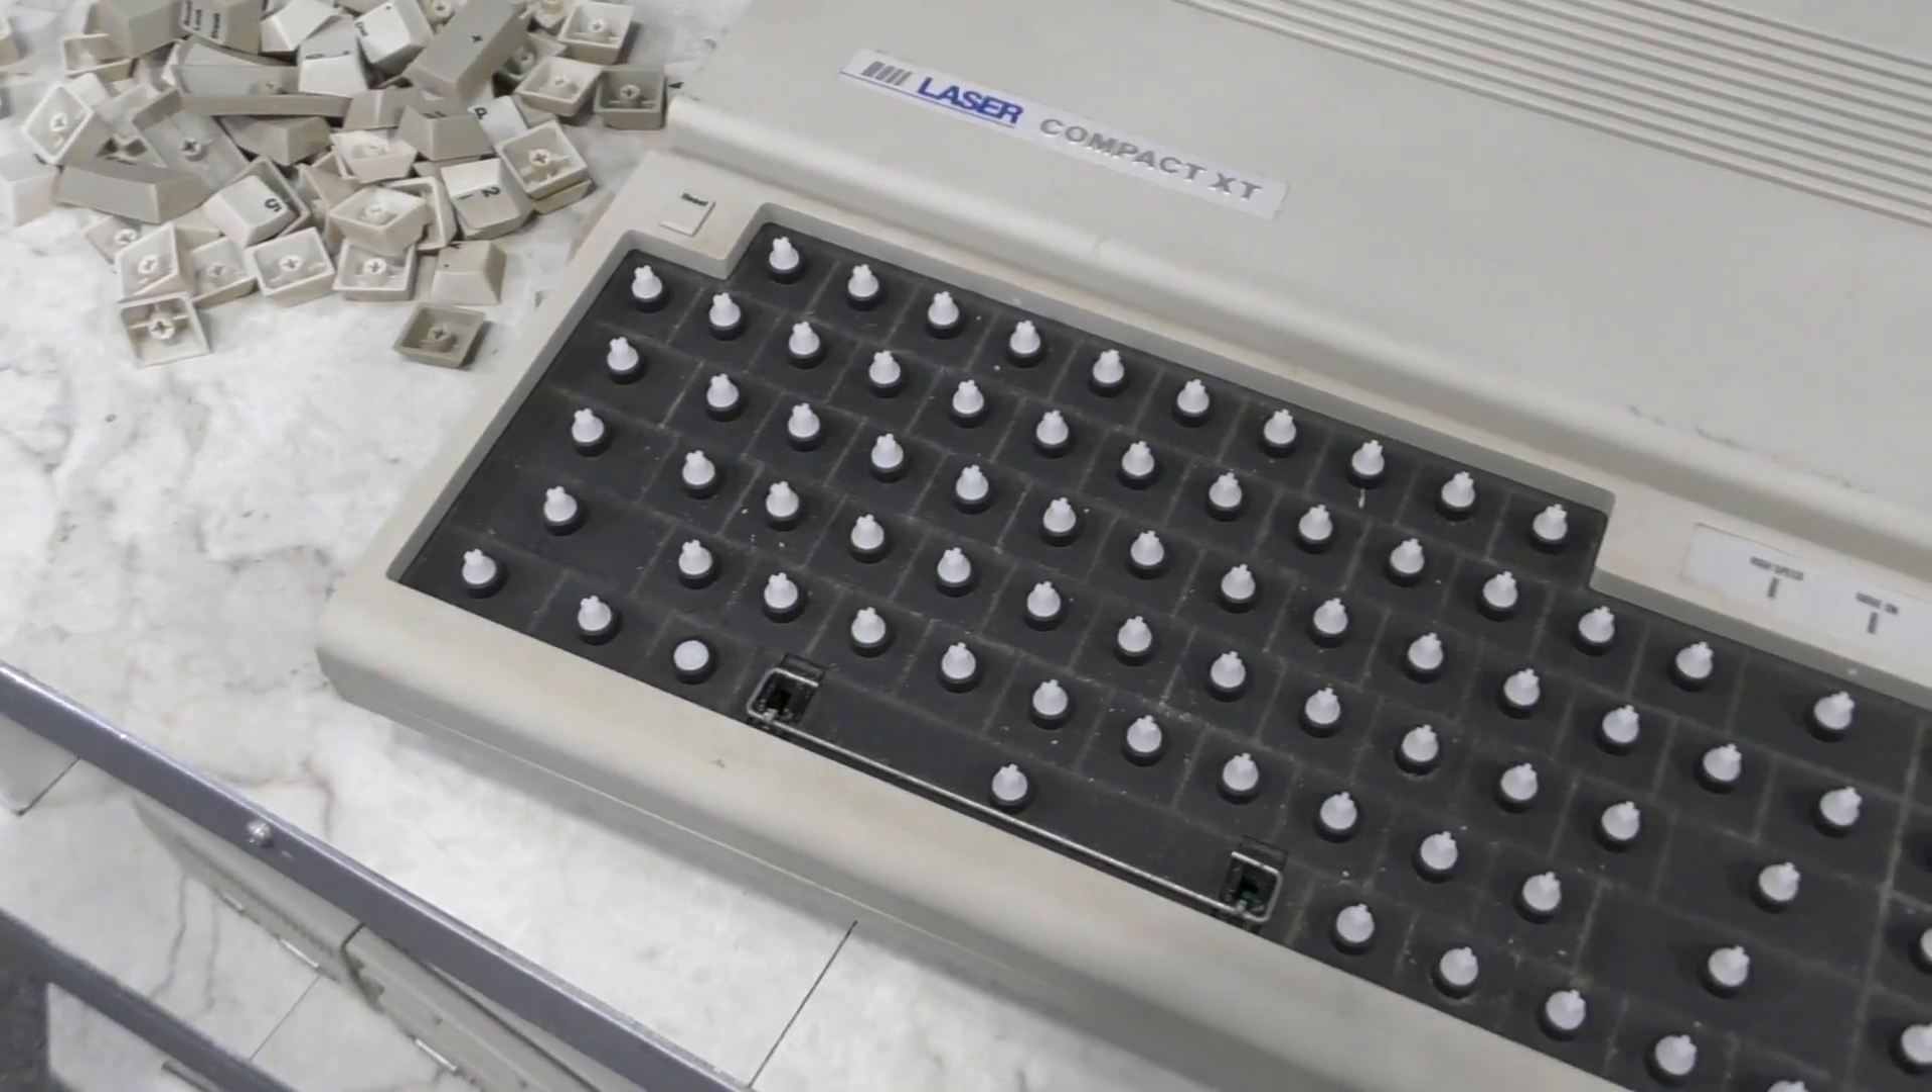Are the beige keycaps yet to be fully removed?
No.